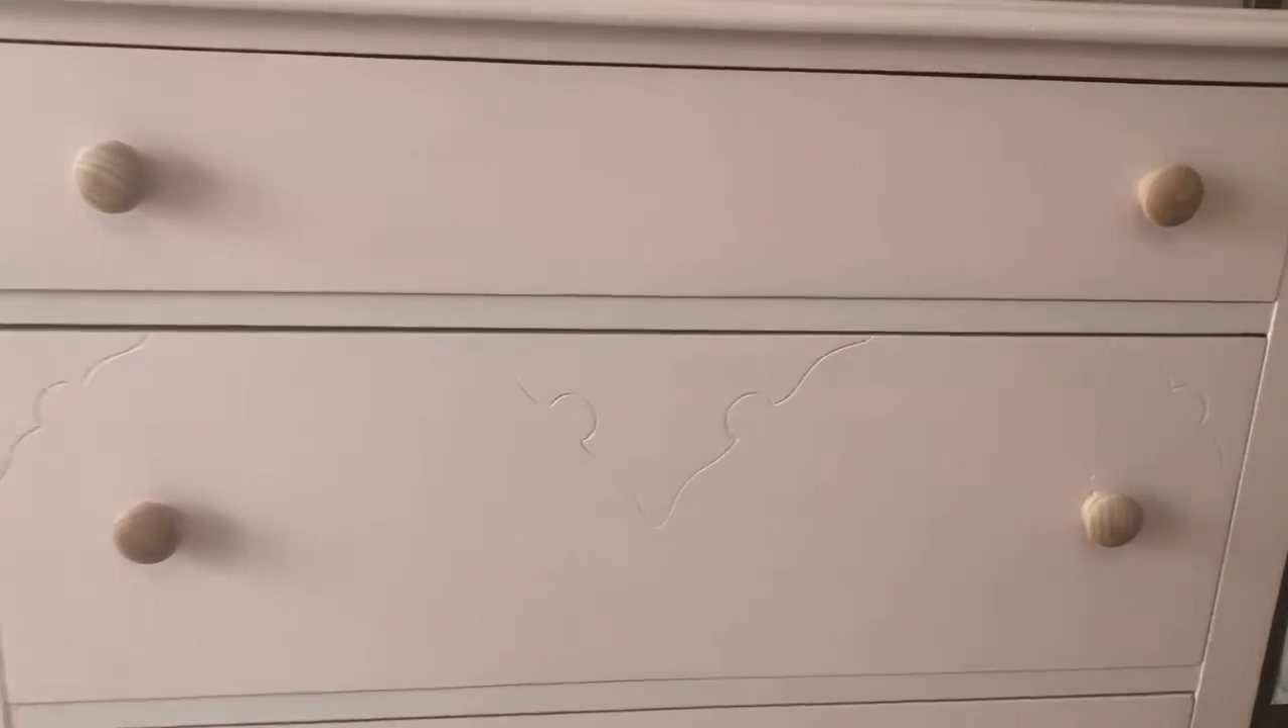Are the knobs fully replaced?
Yes.